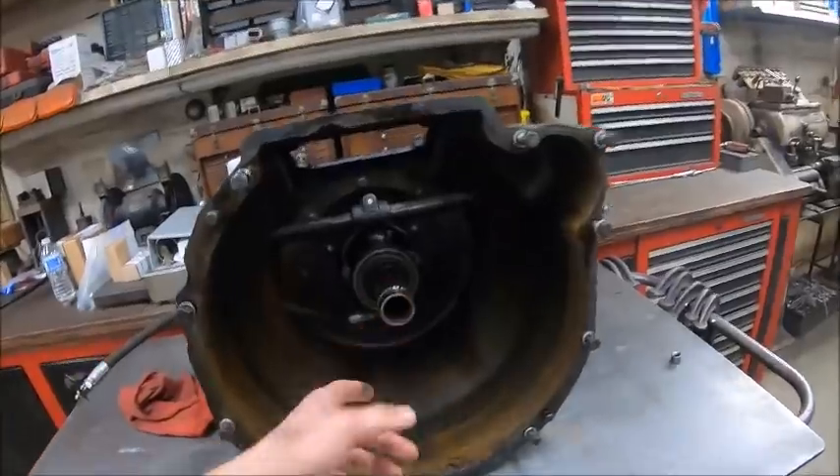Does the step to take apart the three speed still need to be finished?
Yes.